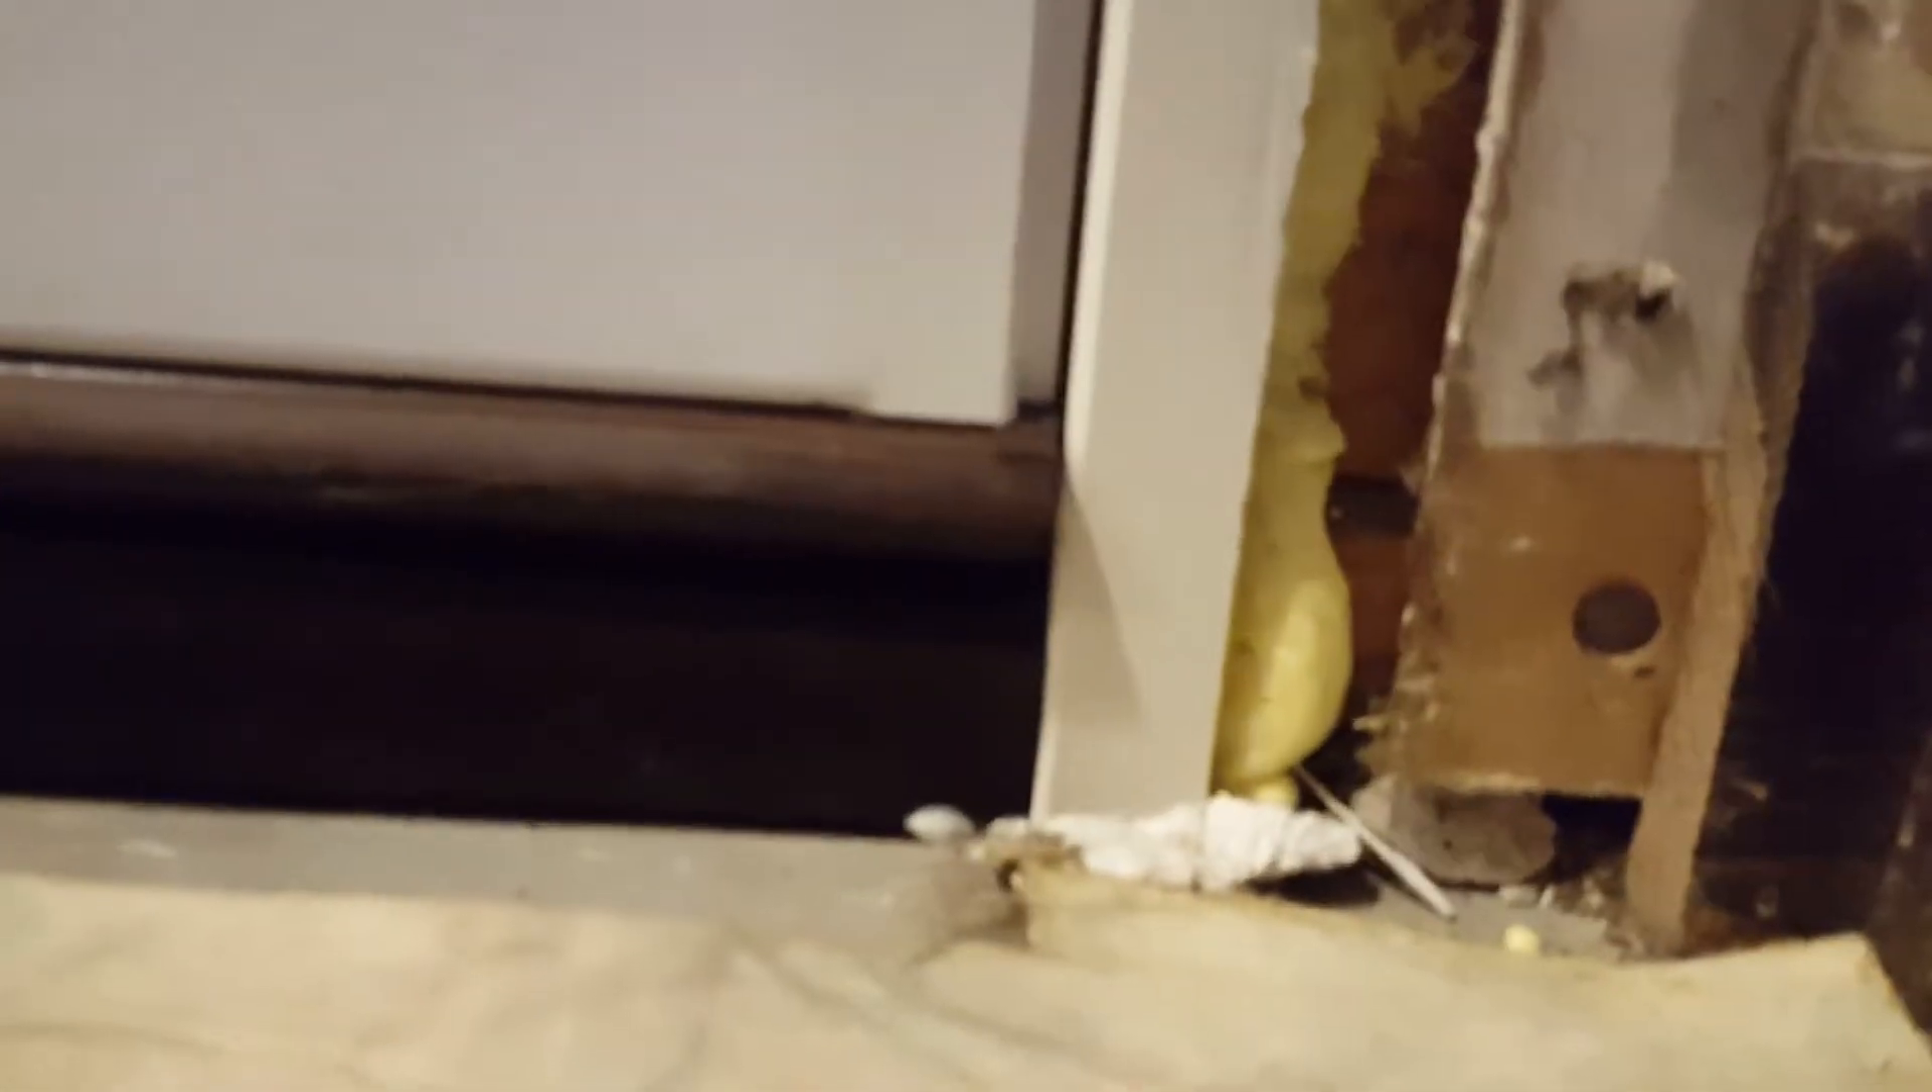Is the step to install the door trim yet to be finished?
Yes.